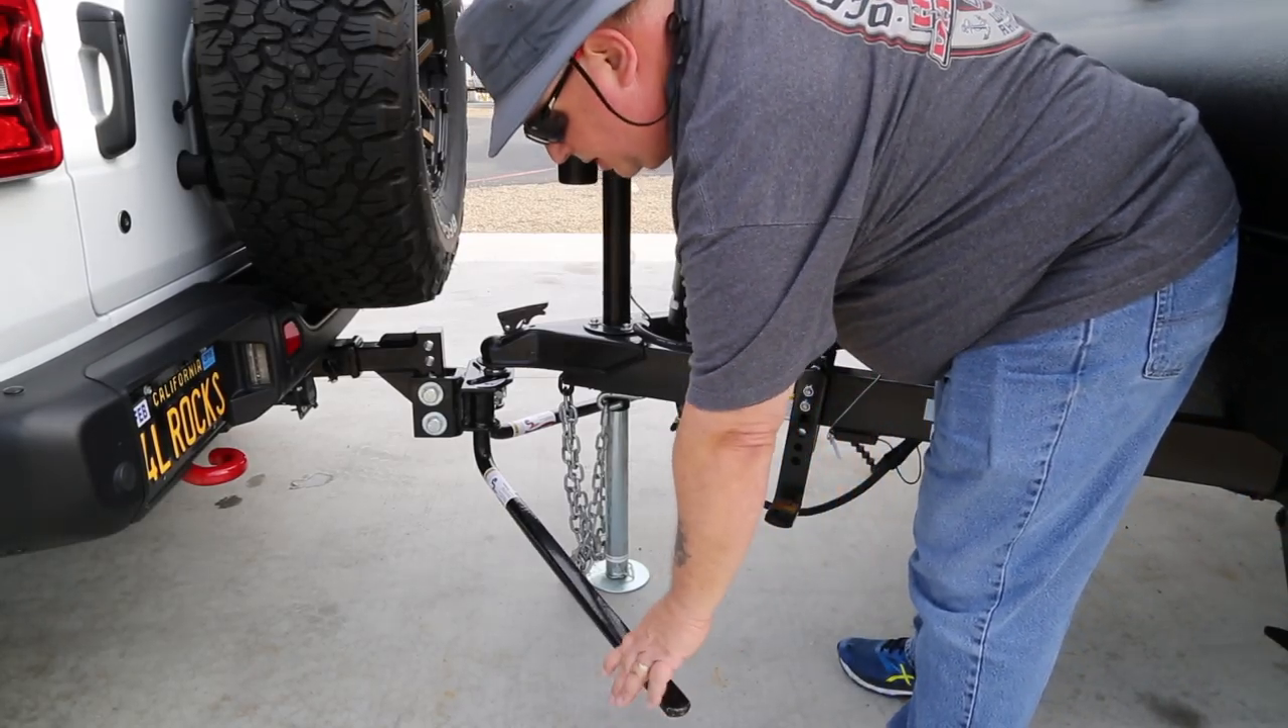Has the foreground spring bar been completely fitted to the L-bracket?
No.